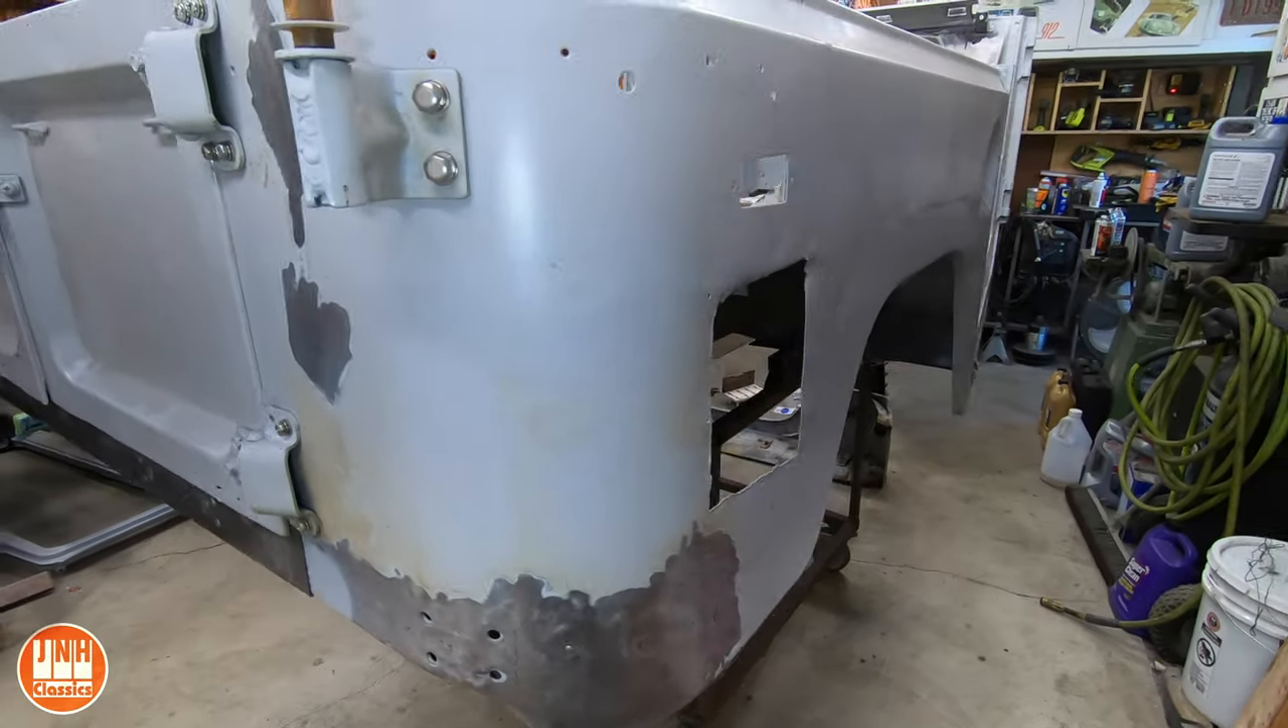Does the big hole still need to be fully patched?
Yes.